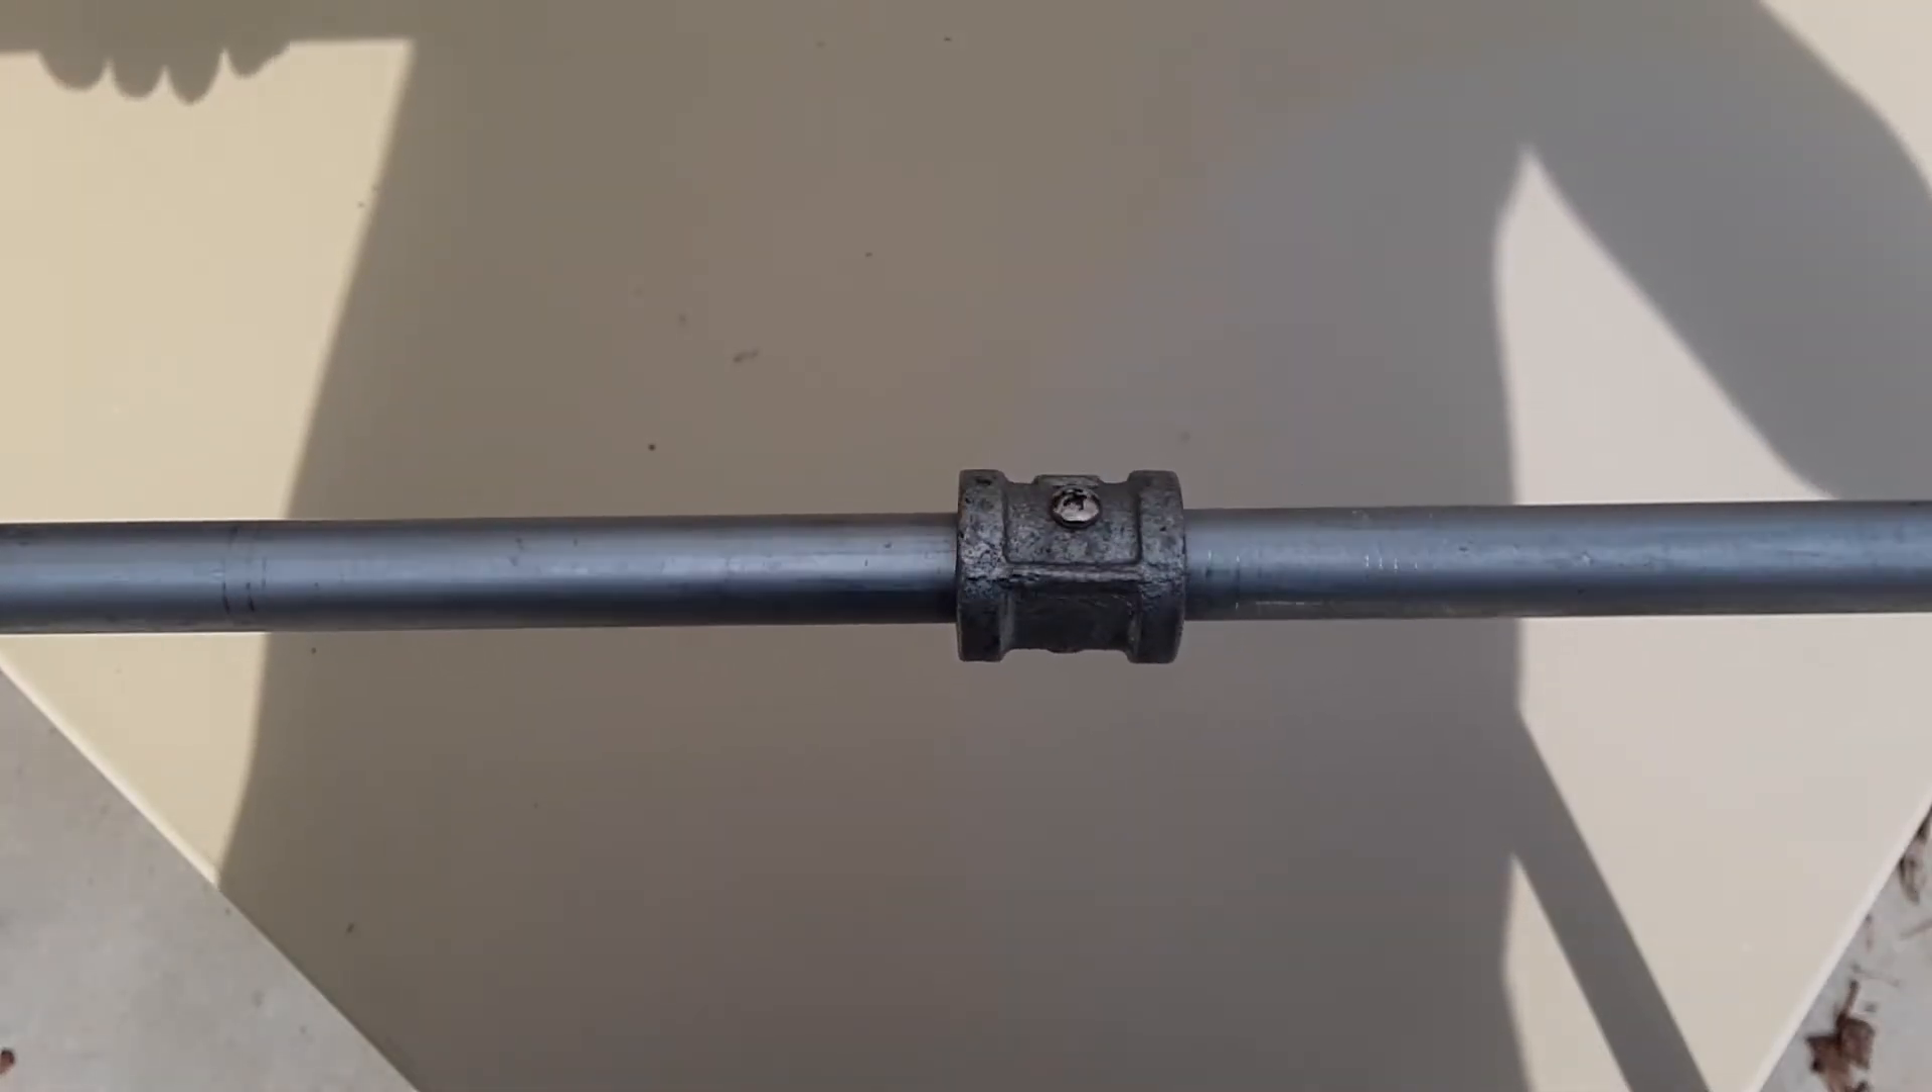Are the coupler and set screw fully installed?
Yes.